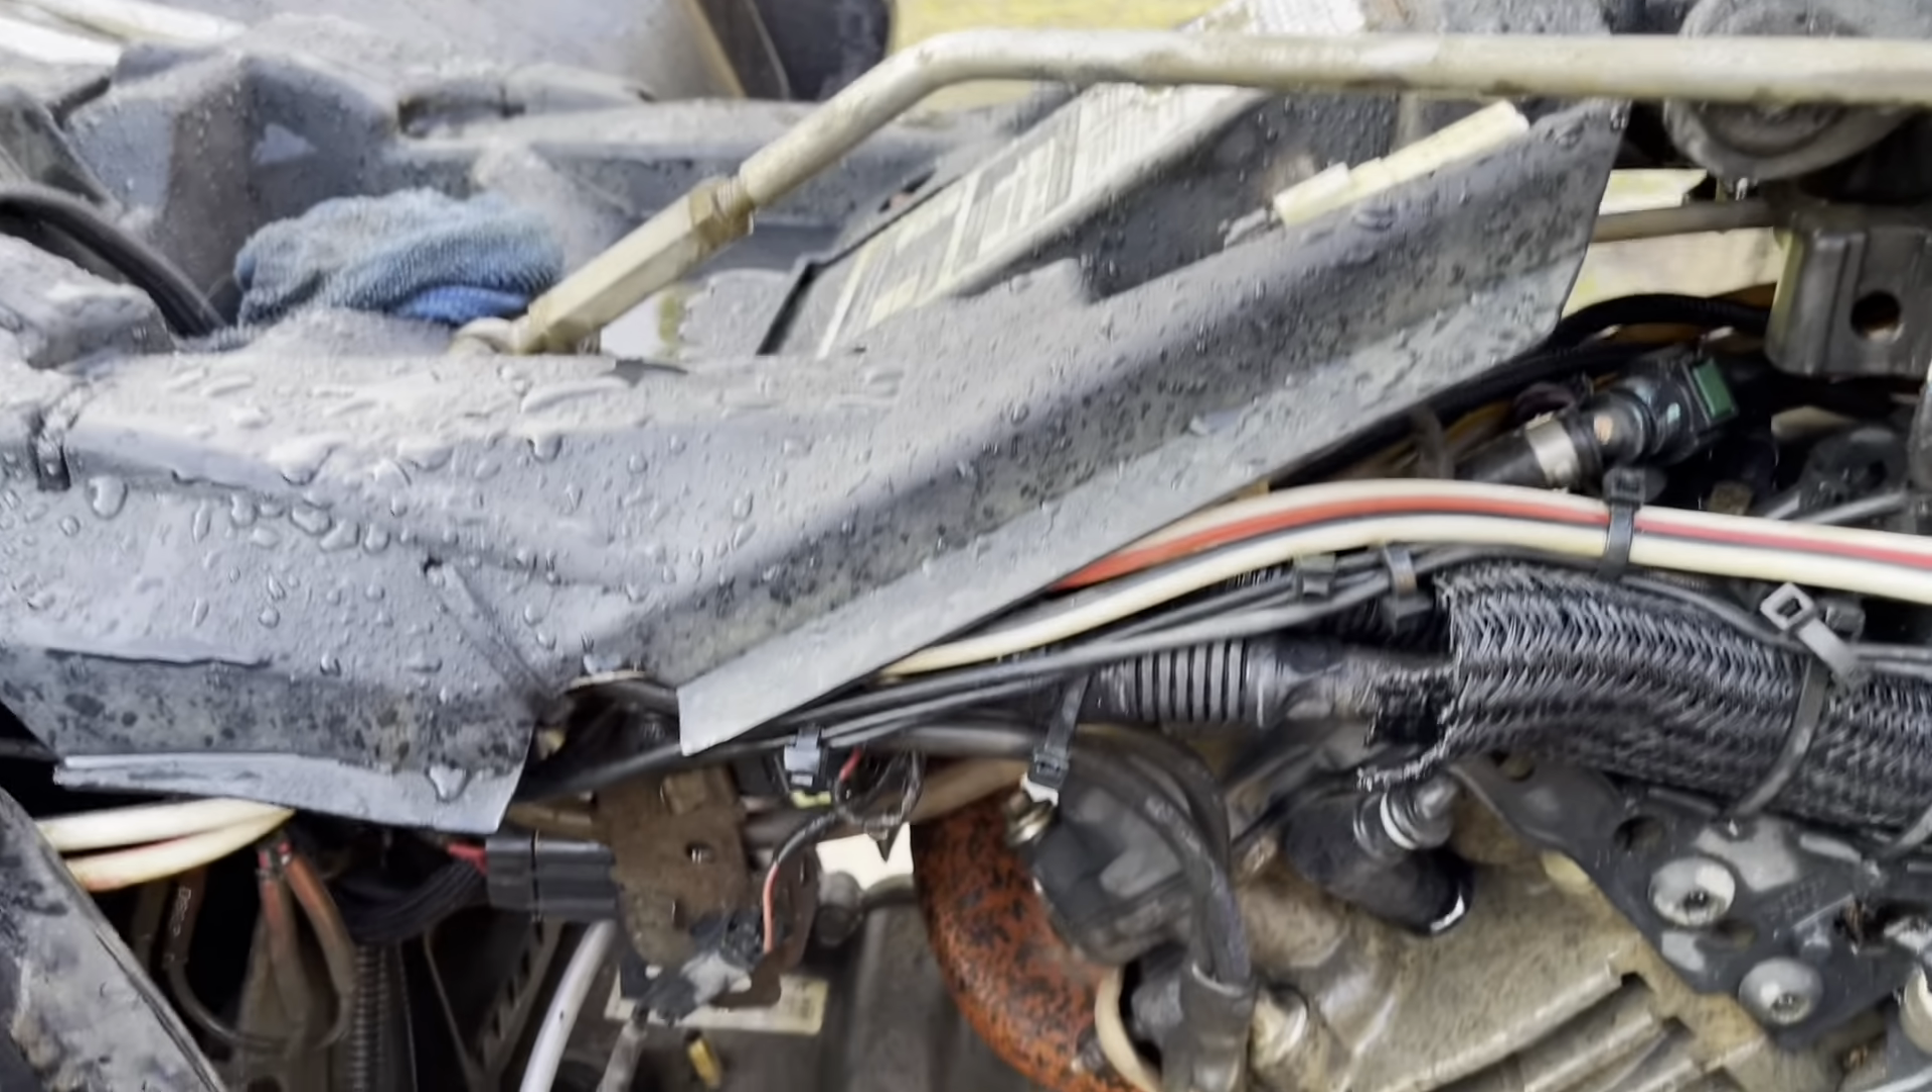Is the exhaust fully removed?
No.